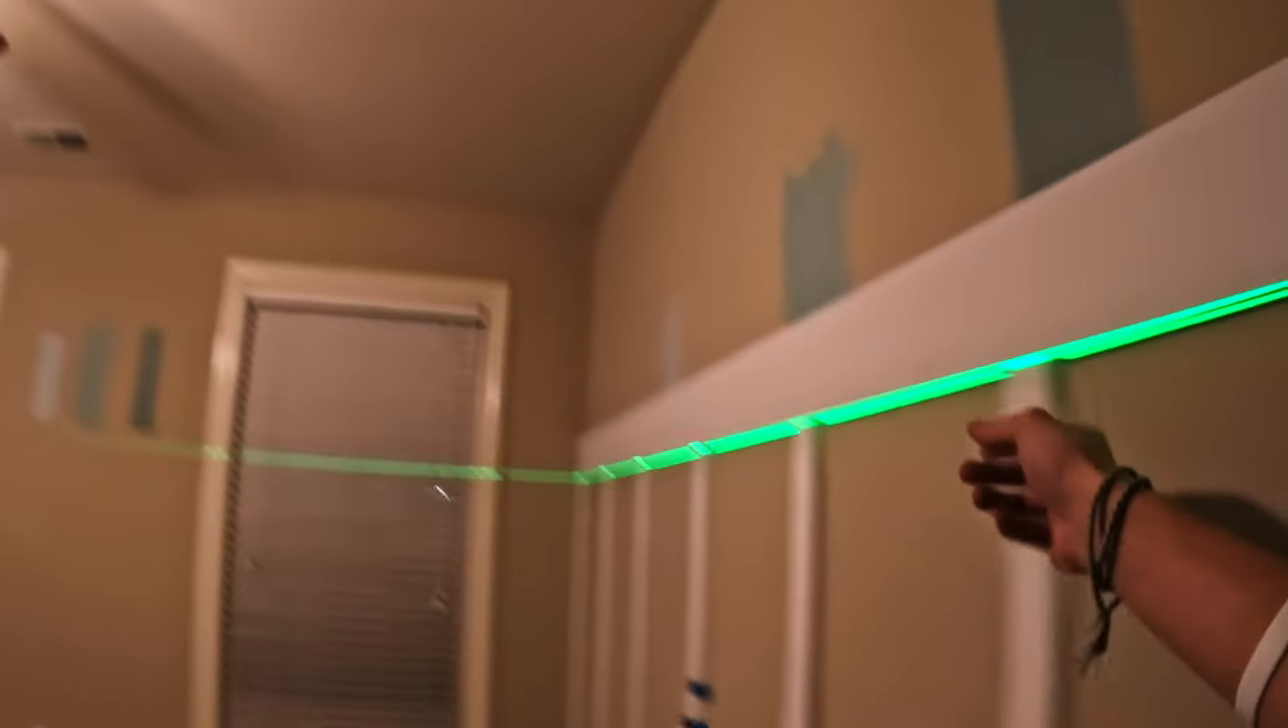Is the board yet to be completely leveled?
No.